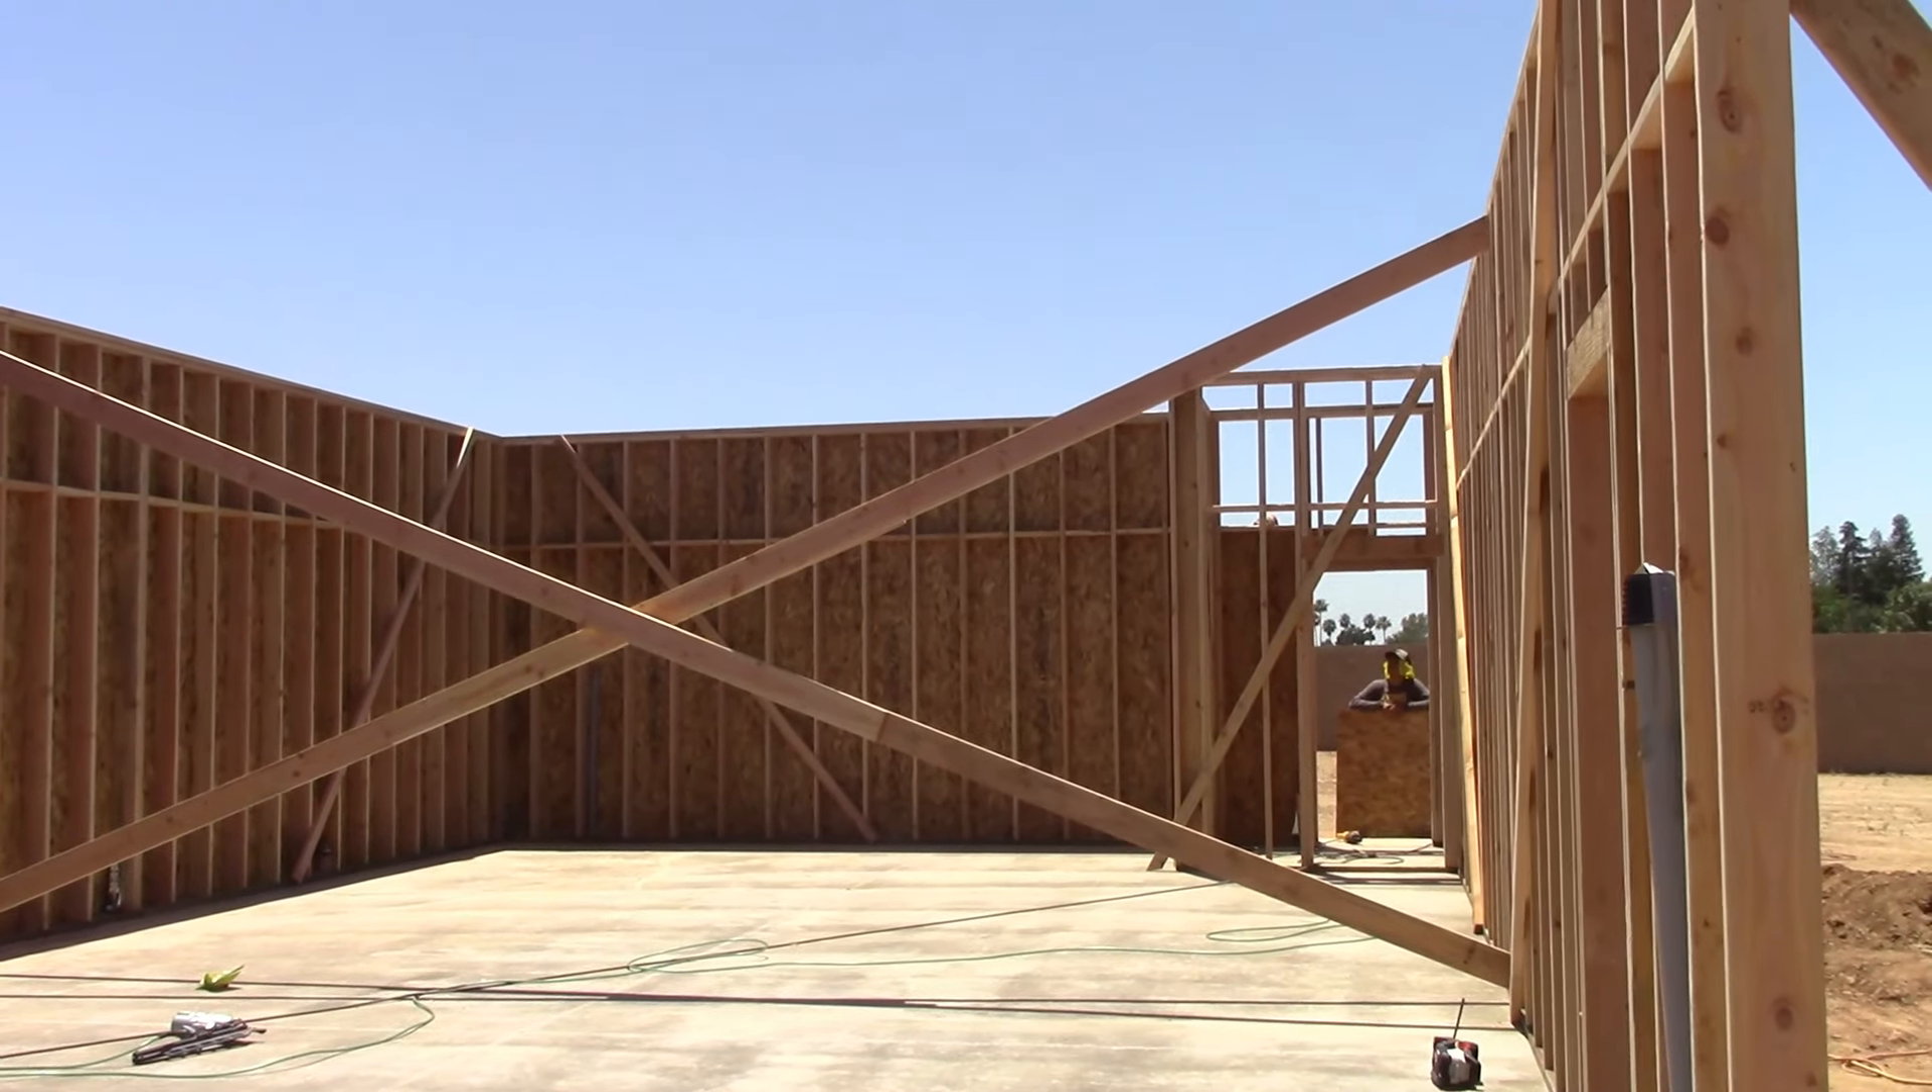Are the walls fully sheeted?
No.